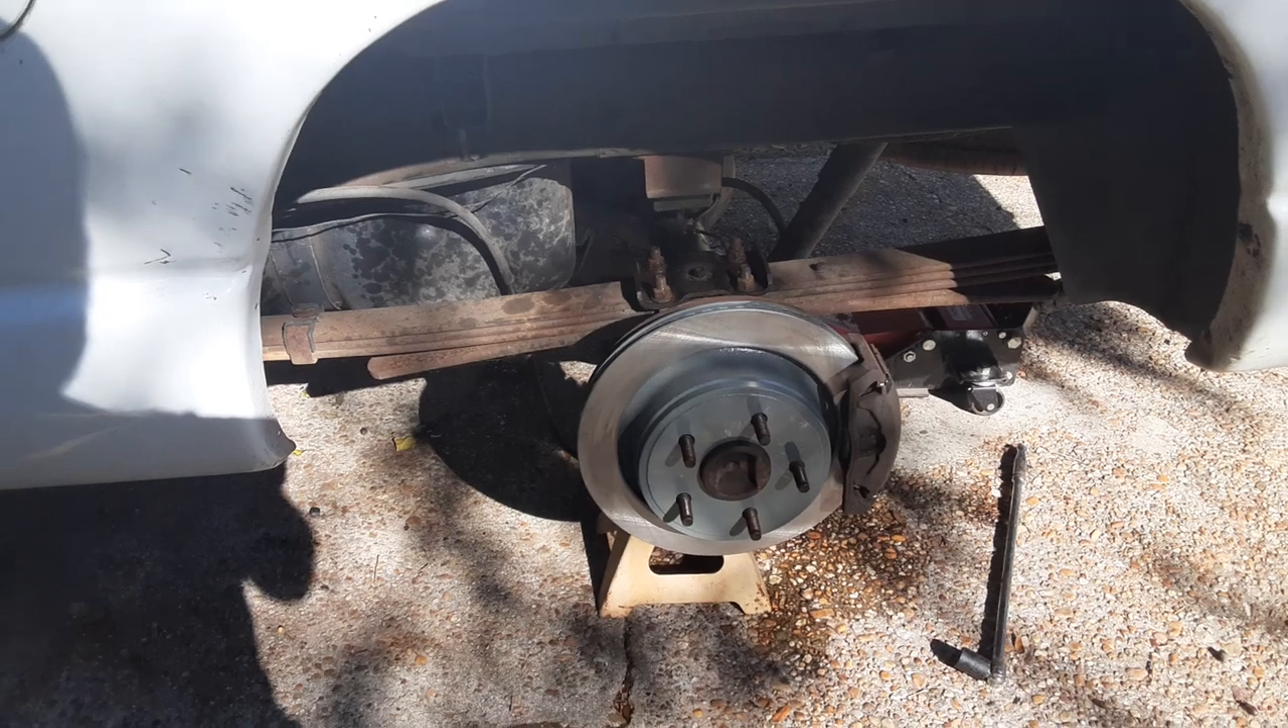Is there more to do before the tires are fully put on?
Yes.